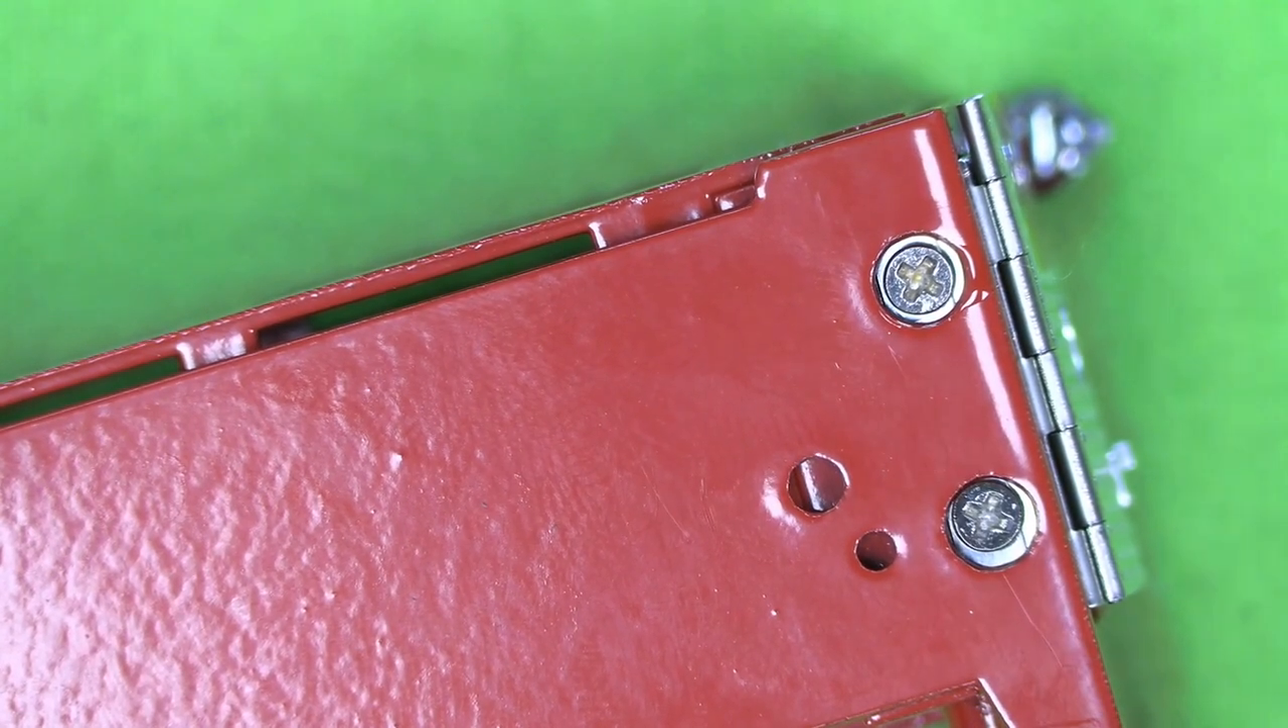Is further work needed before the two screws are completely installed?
No.